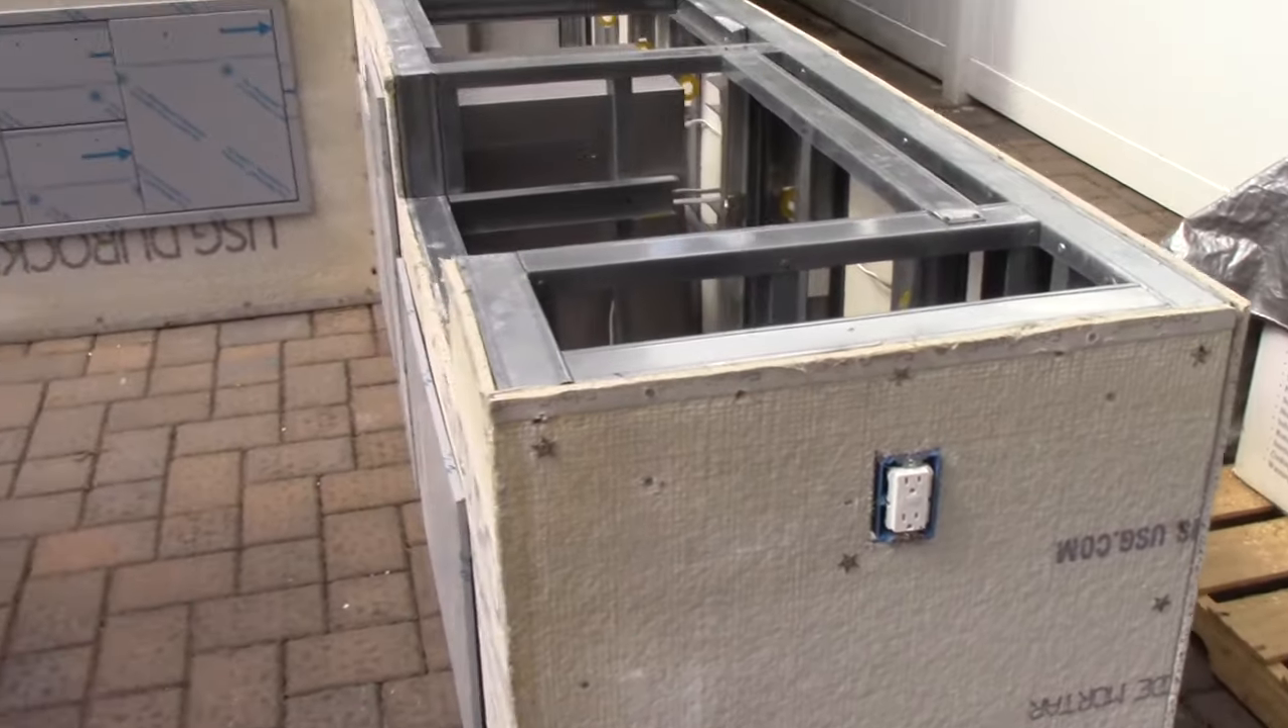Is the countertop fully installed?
No.